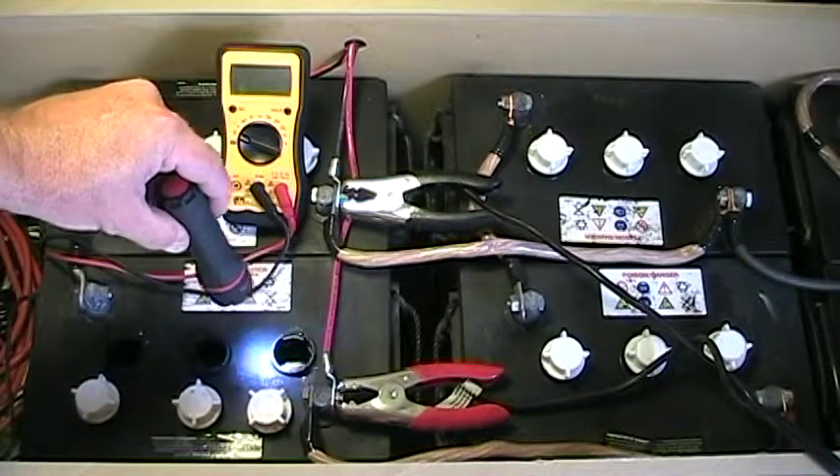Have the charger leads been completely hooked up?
Yes.